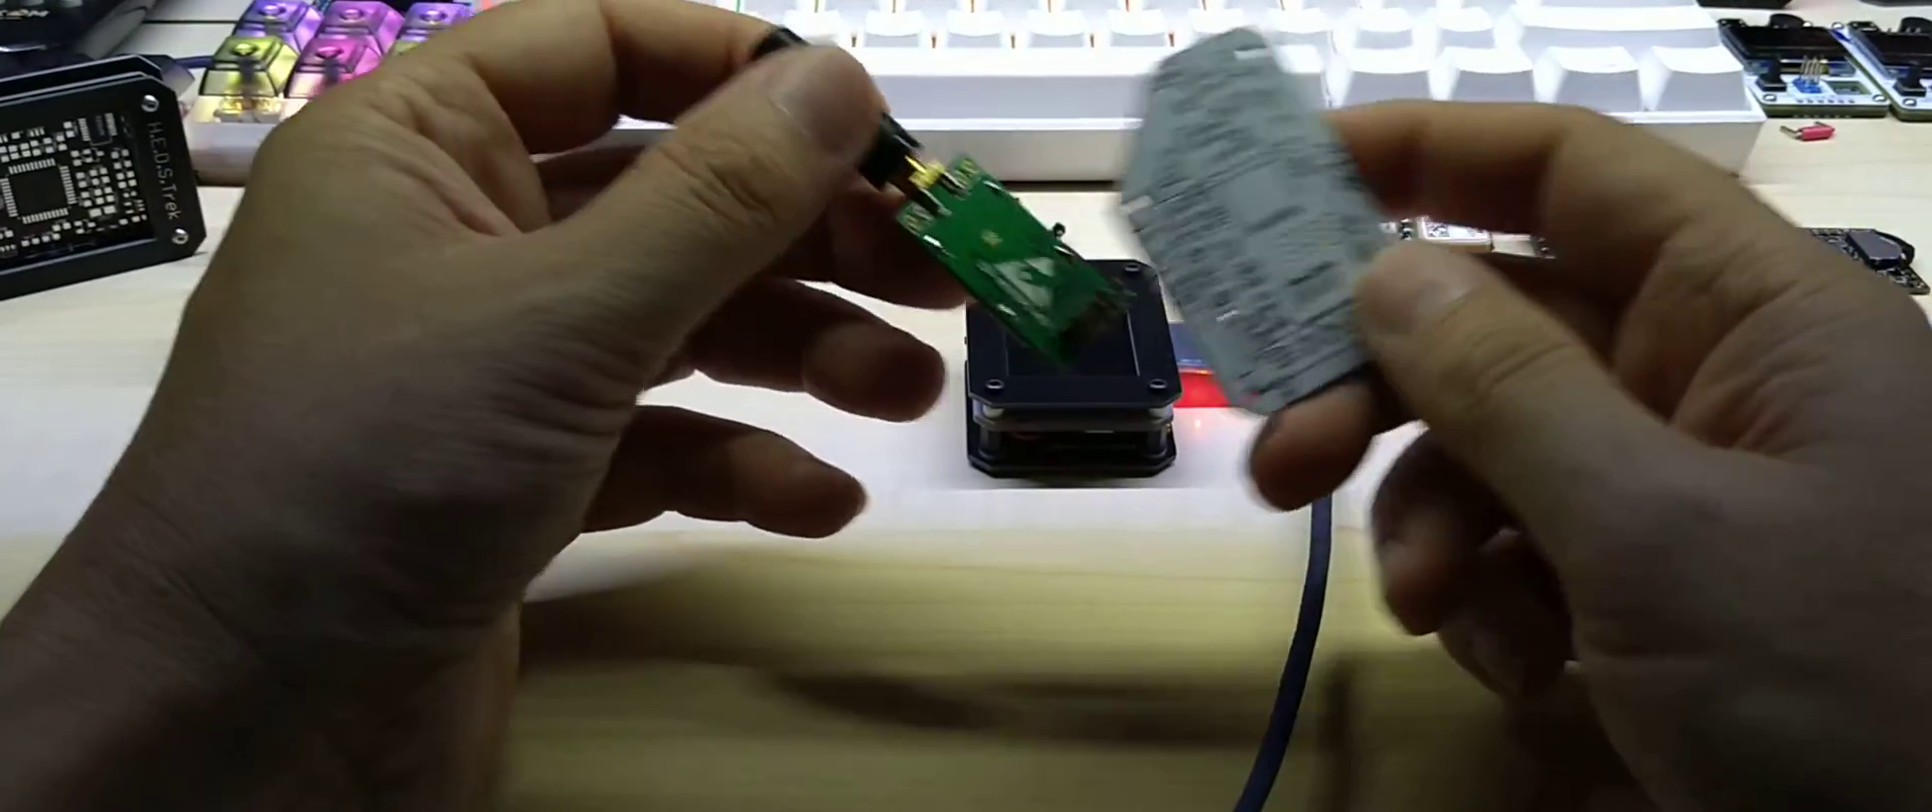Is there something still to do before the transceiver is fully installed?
Yes.